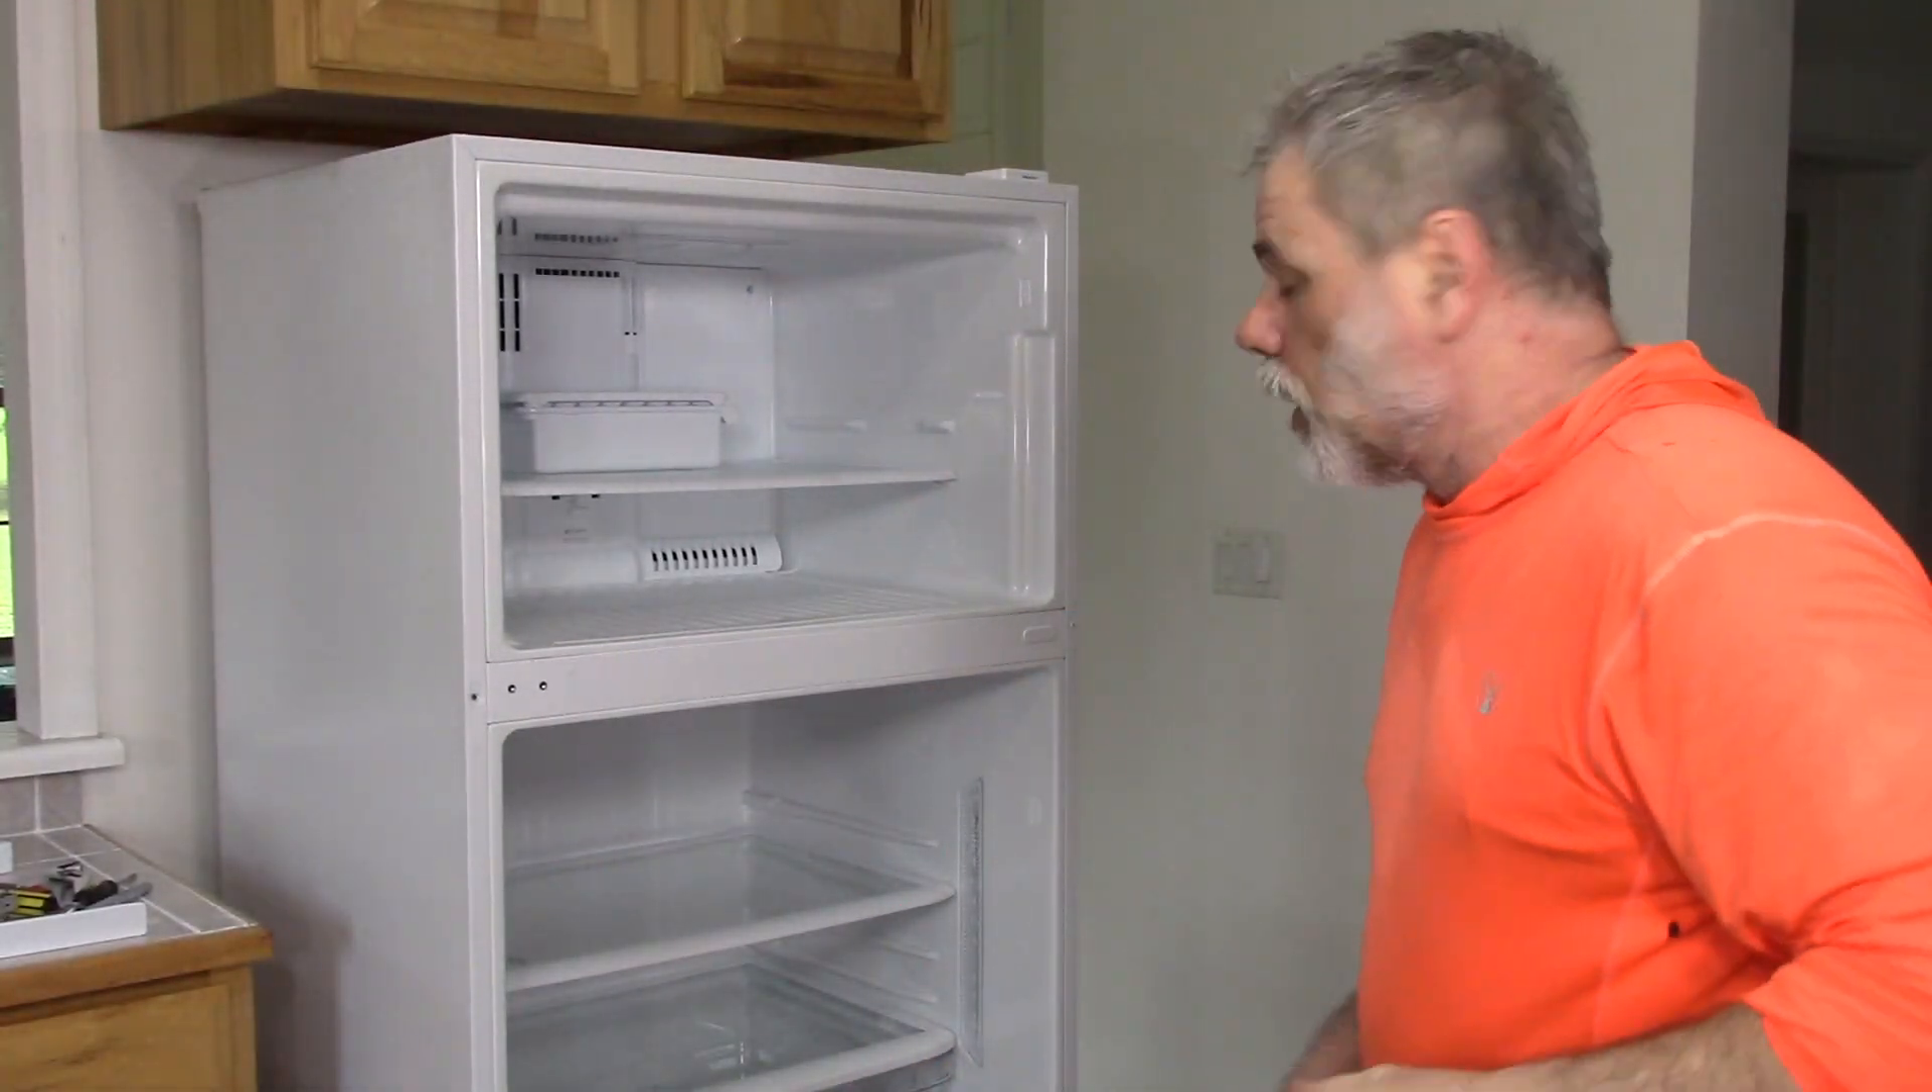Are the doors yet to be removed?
No.